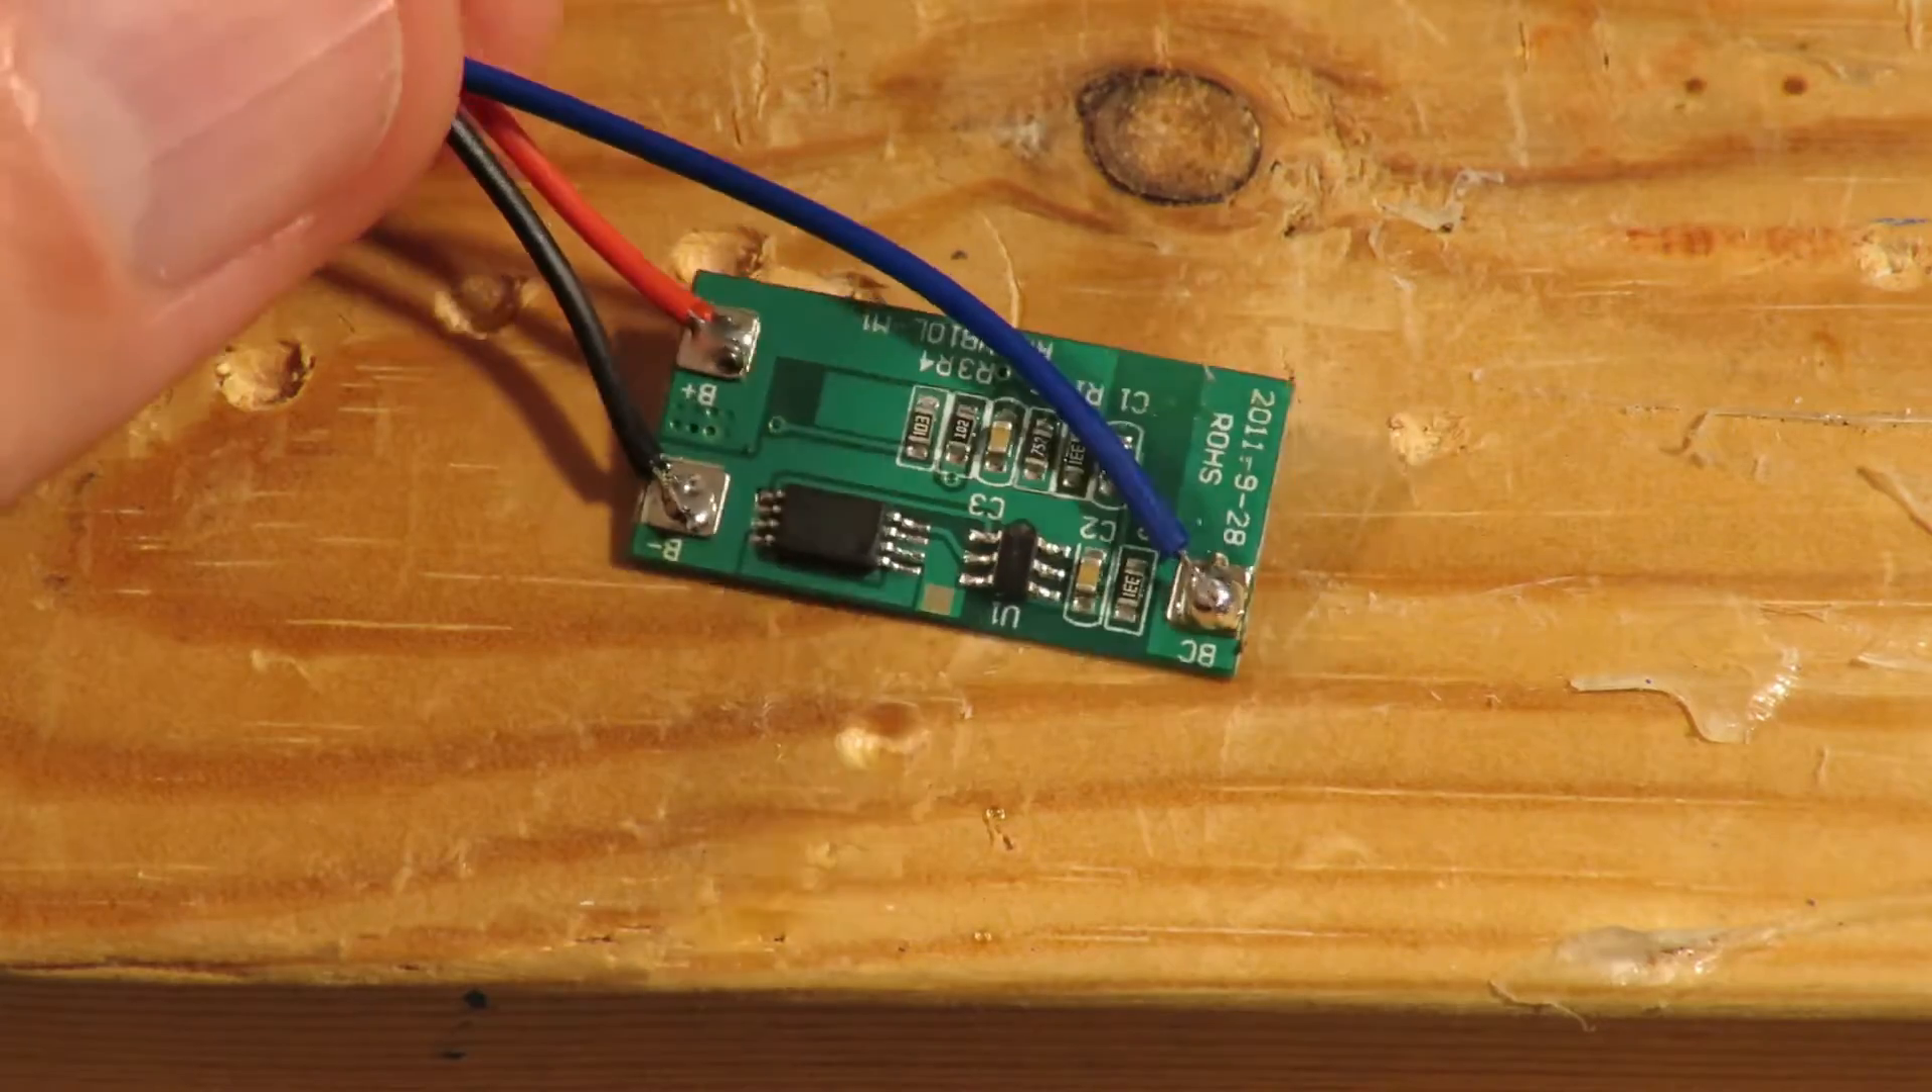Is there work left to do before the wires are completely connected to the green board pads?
No.